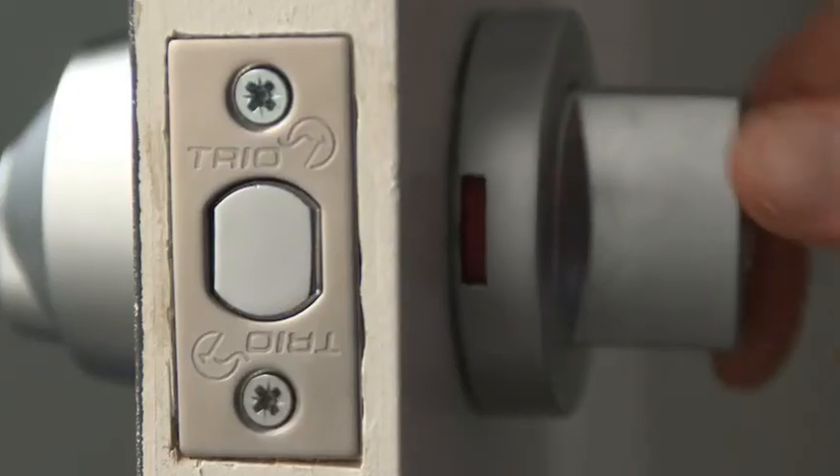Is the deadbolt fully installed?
Yes.